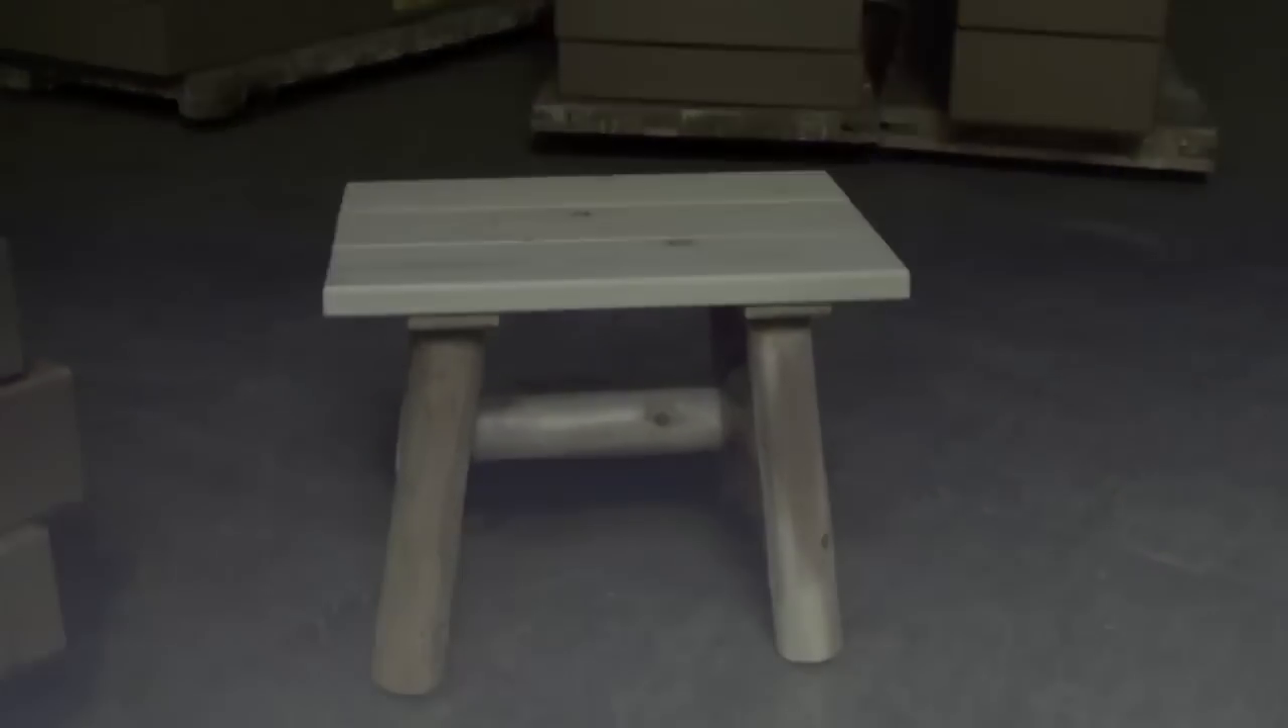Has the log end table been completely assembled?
Yes.